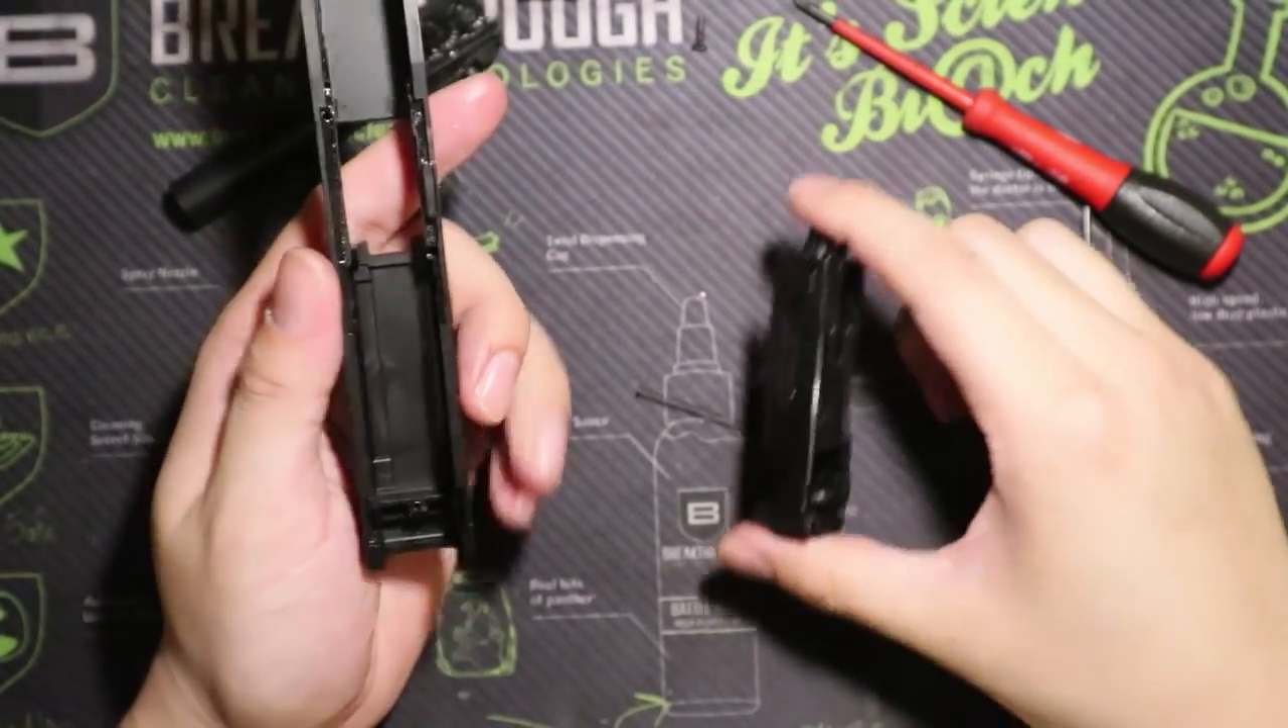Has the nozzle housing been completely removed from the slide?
Yes.